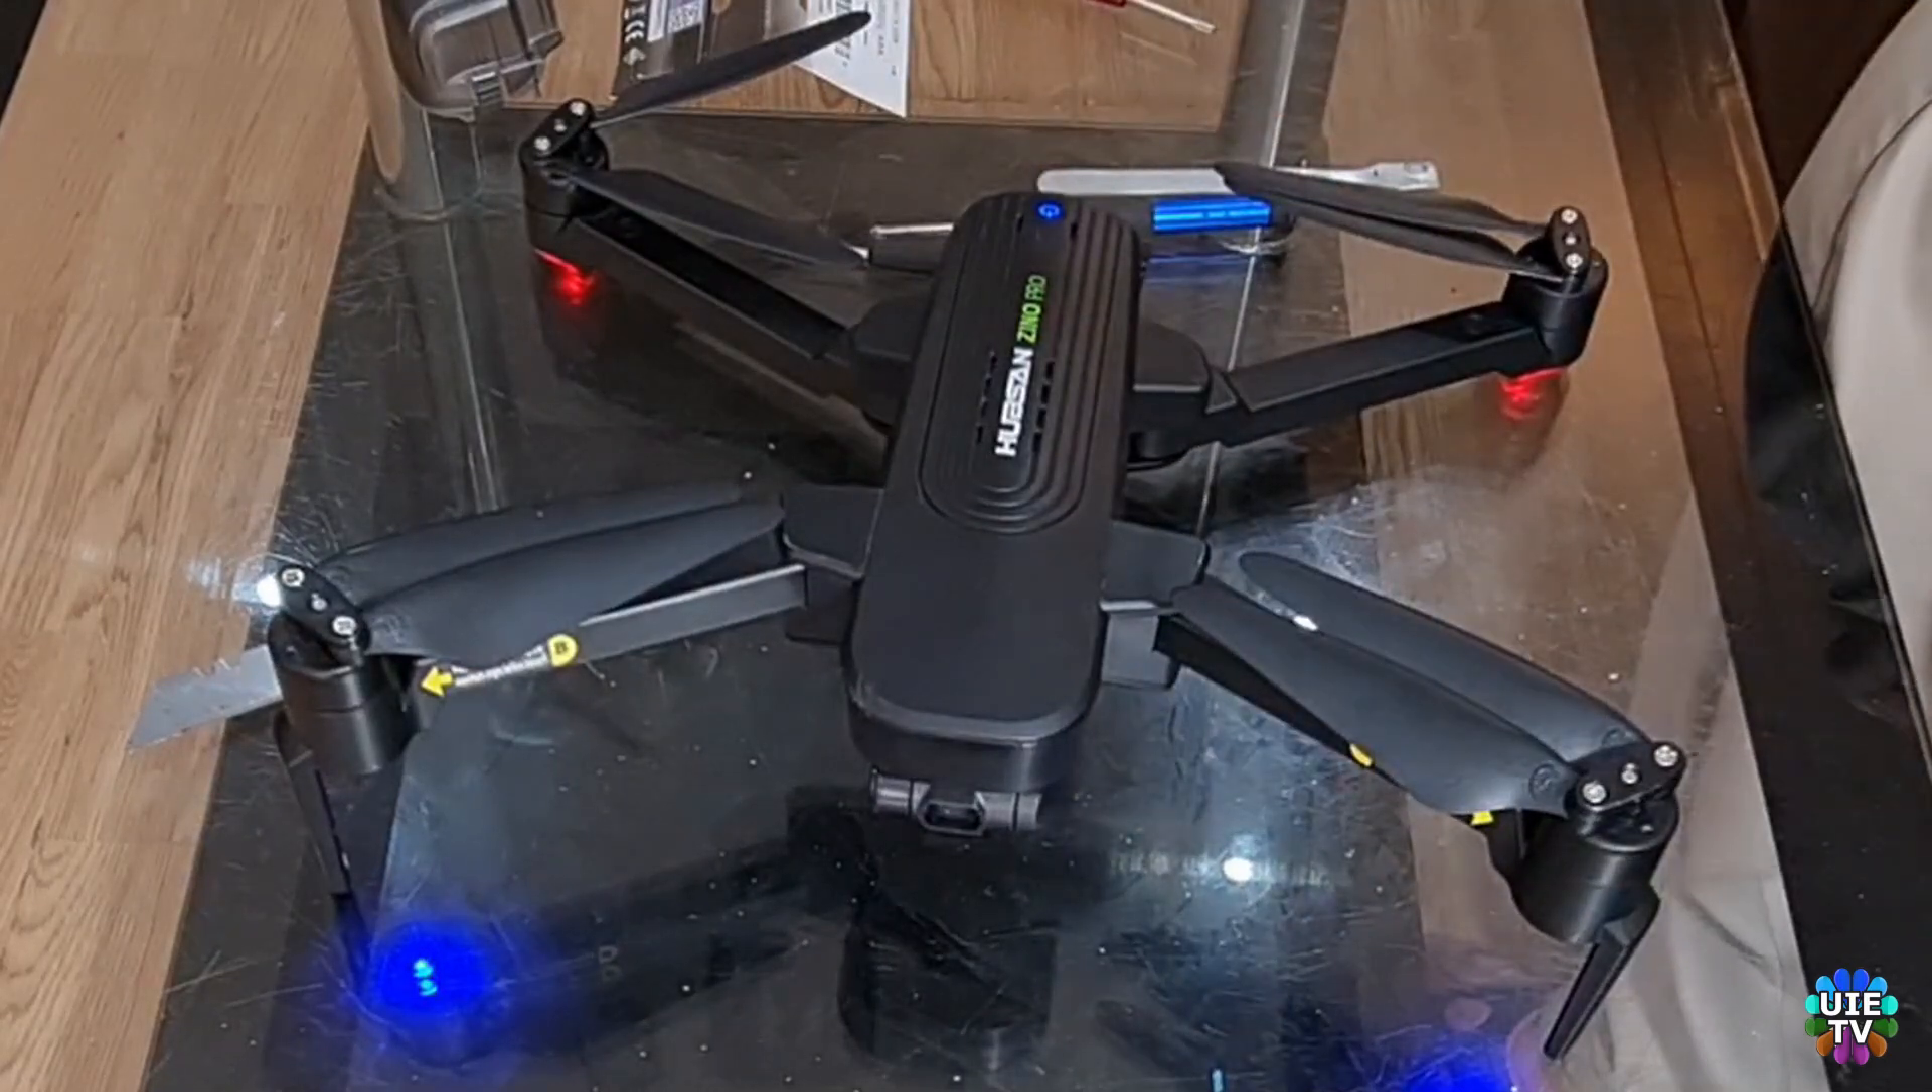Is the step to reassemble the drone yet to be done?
No.